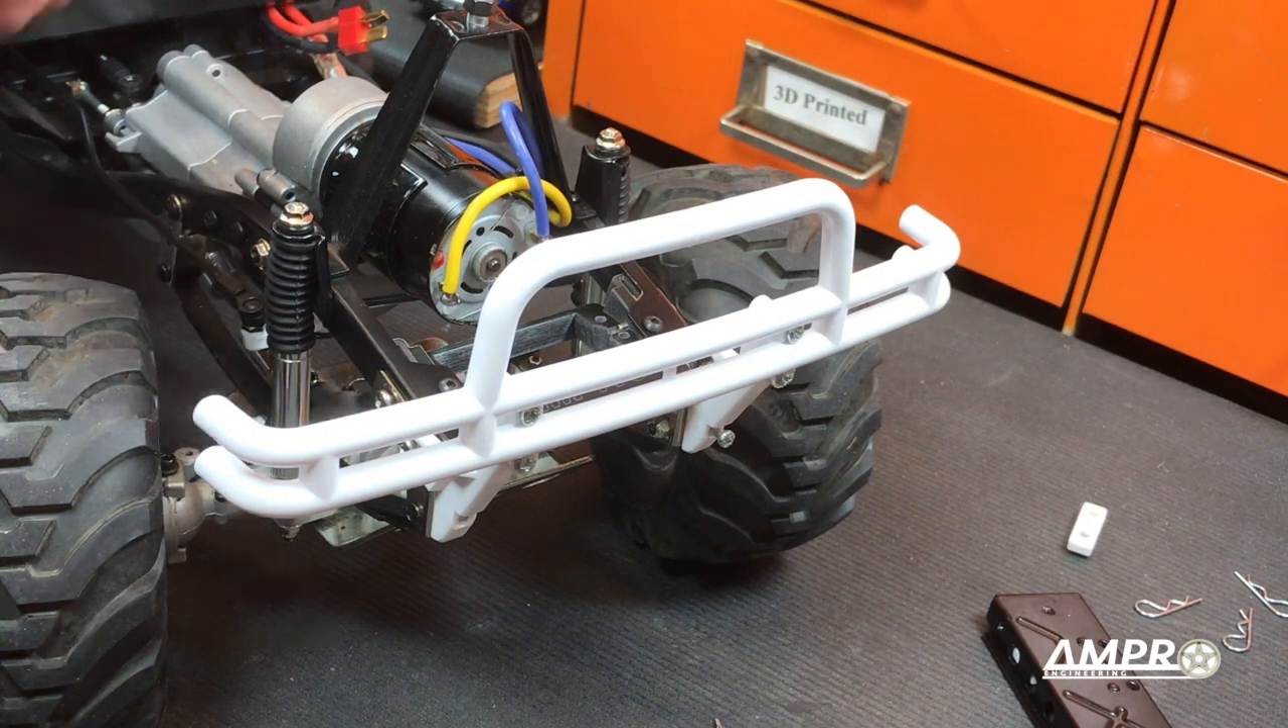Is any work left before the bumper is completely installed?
No.